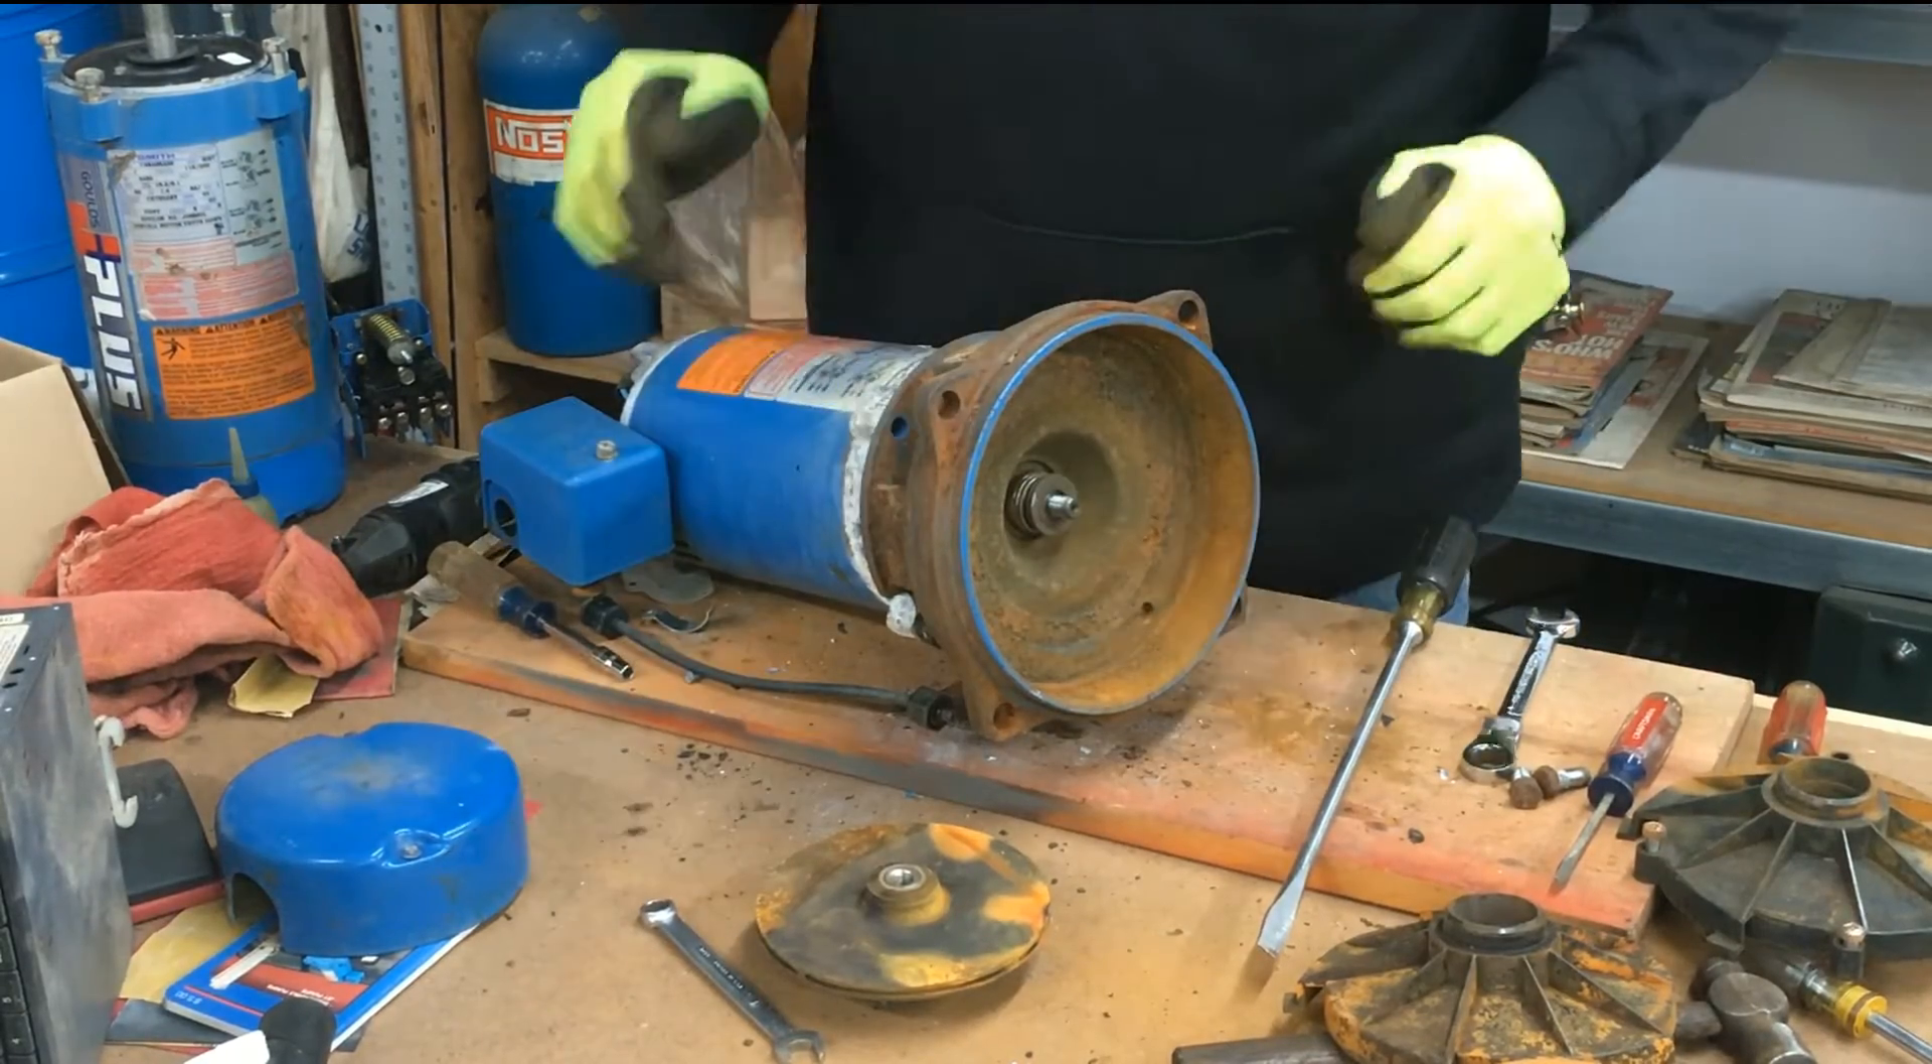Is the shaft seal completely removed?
No.